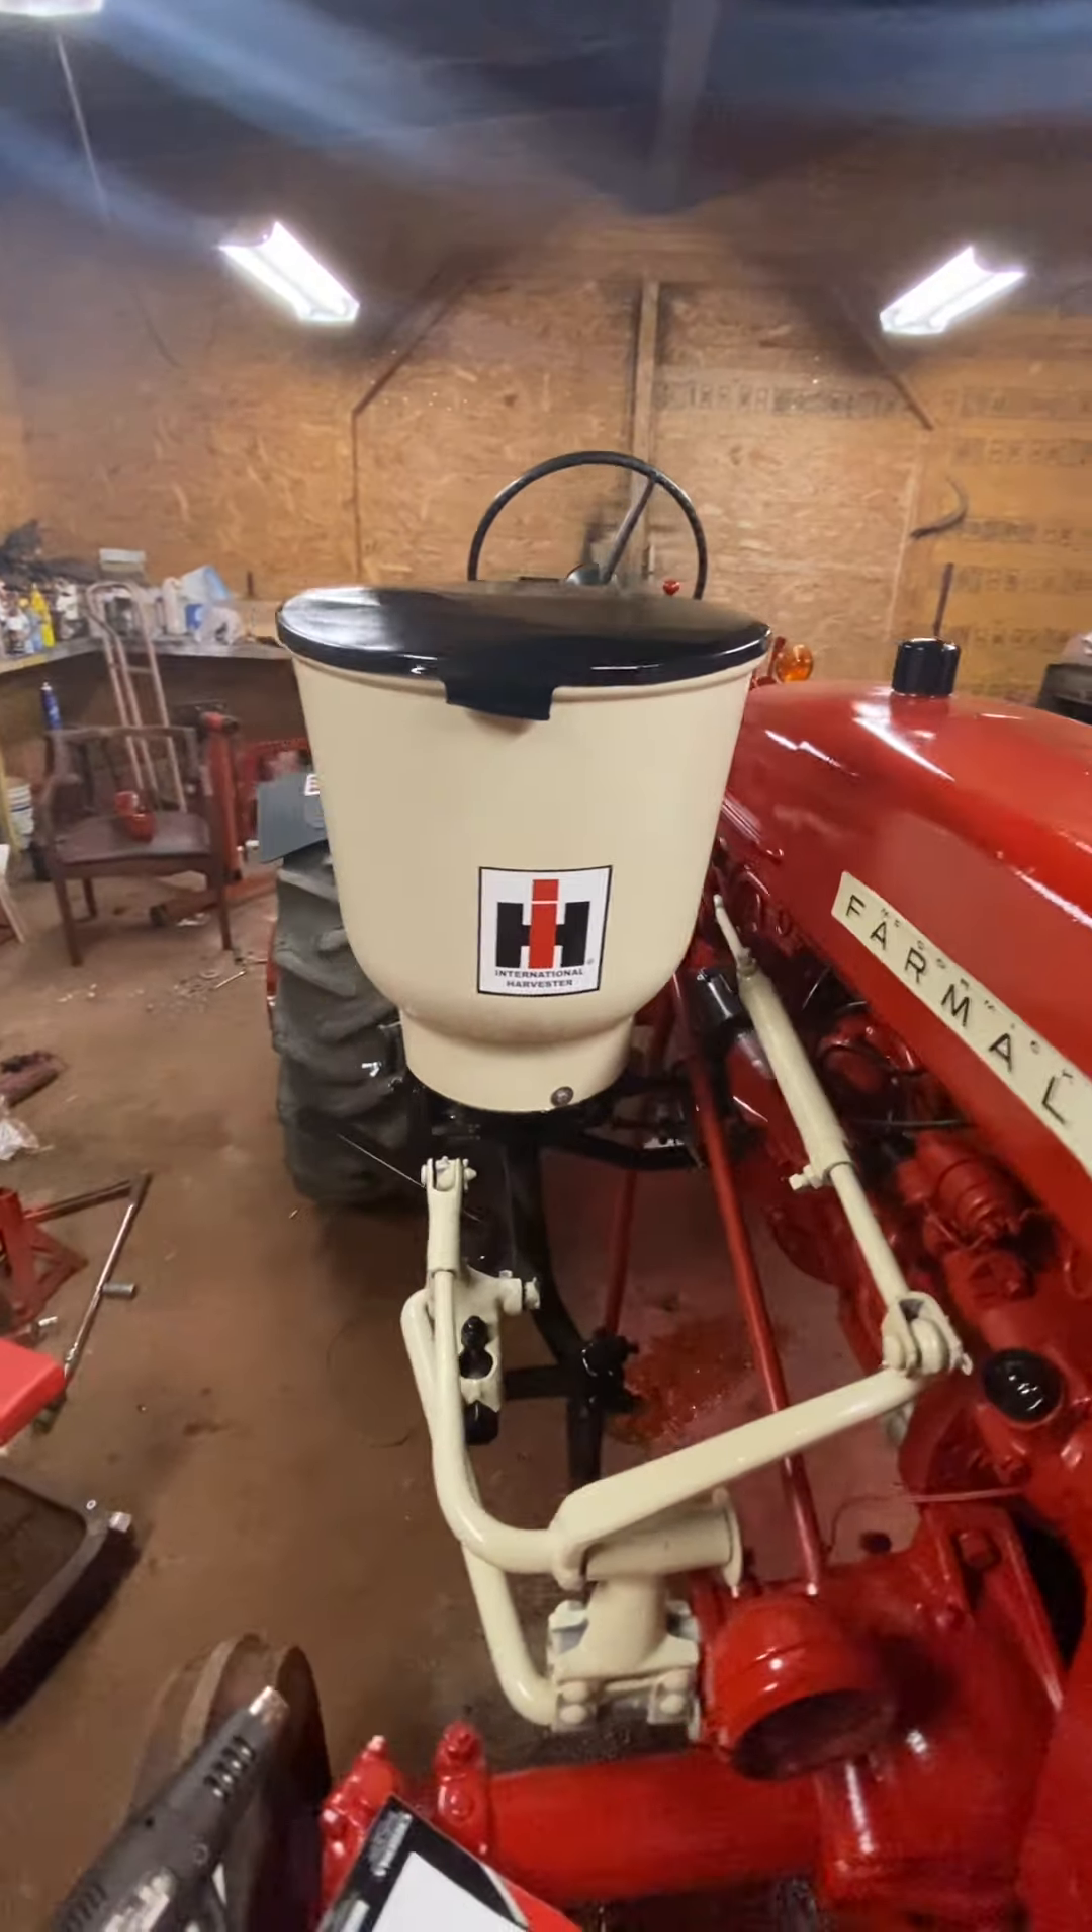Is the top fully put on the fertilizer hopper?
Yes.